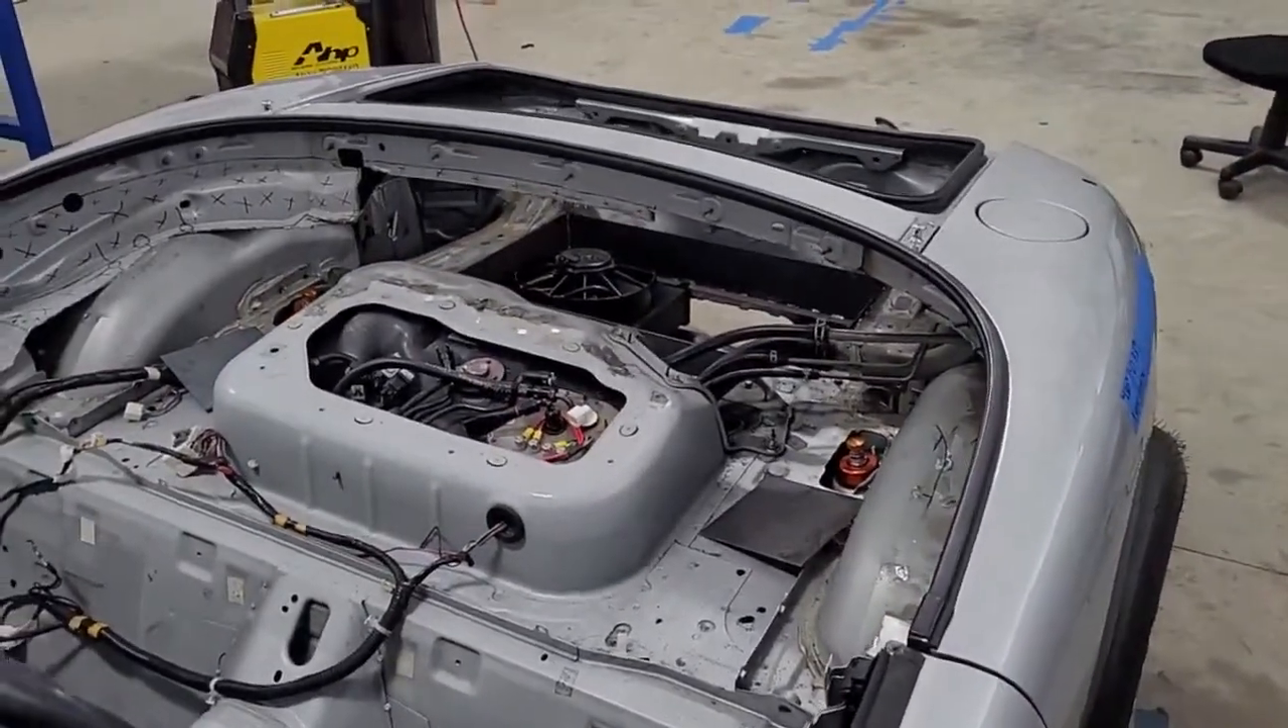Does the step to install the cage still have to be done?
Yes.